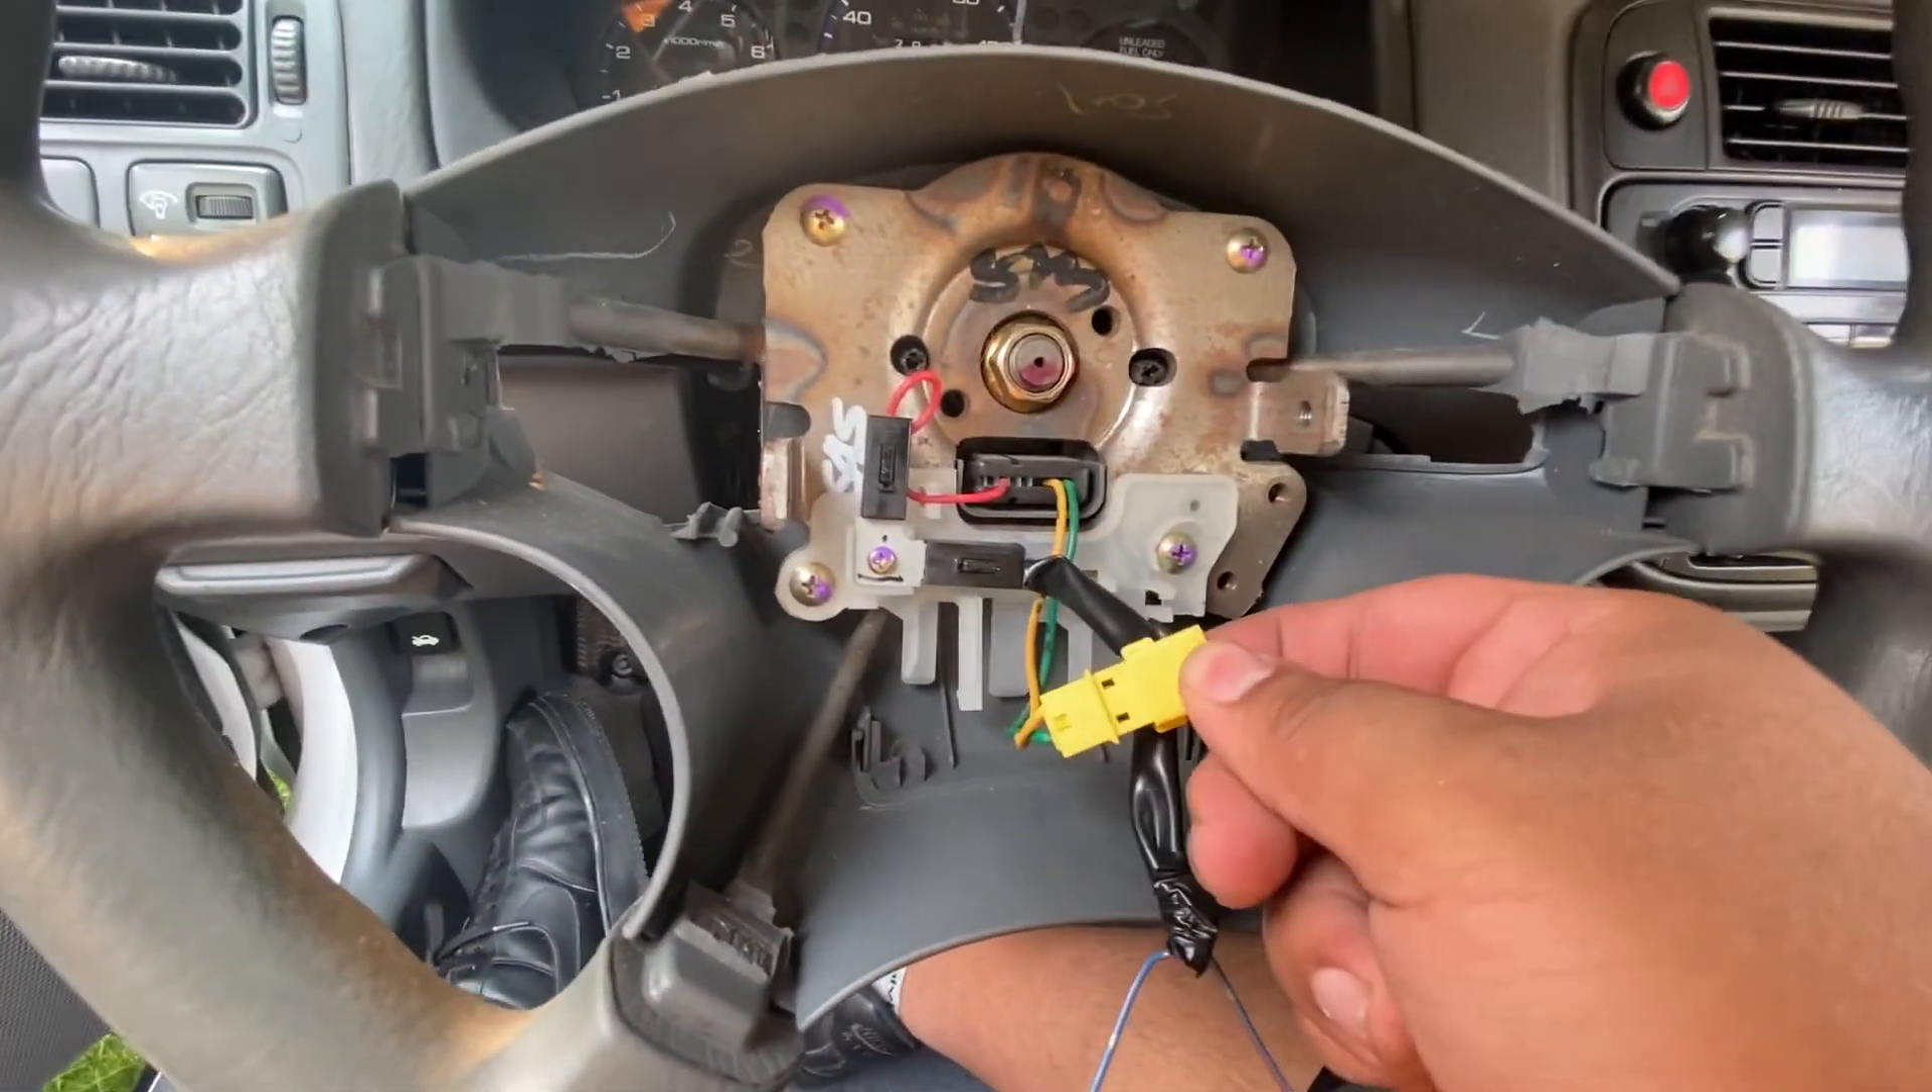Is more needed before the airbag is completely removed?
No.